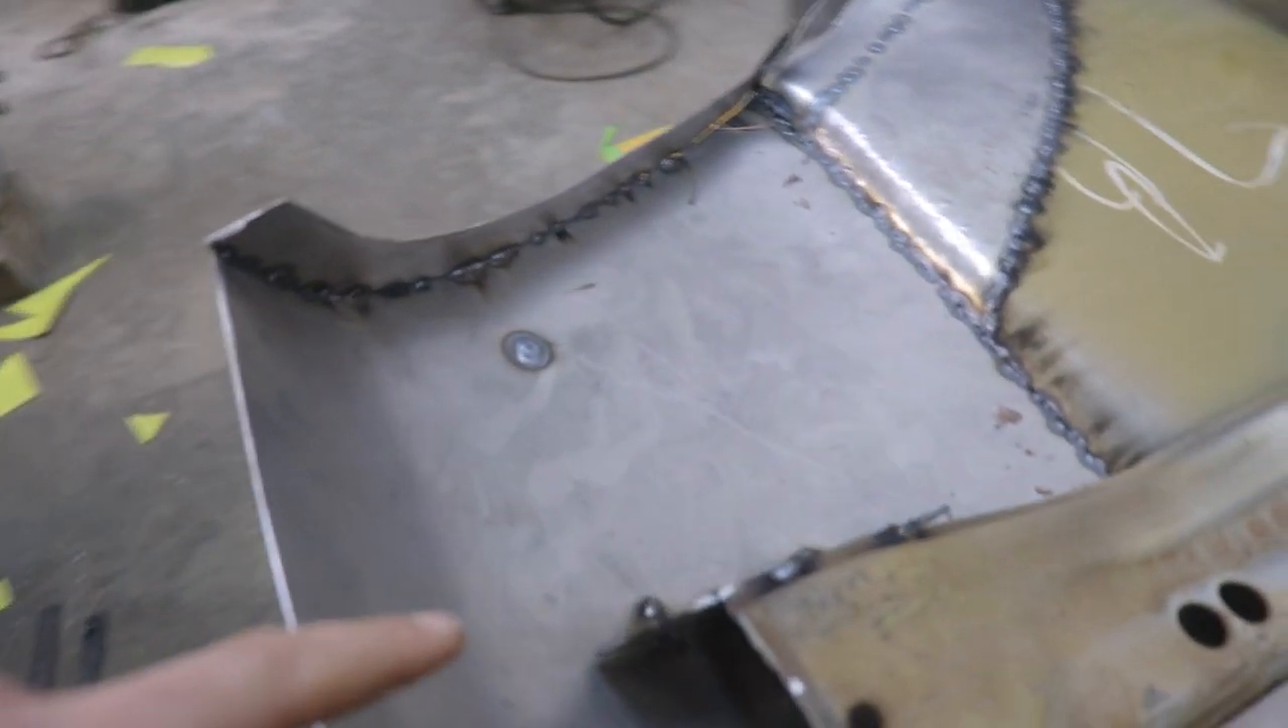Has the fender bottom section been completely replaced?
Yes.